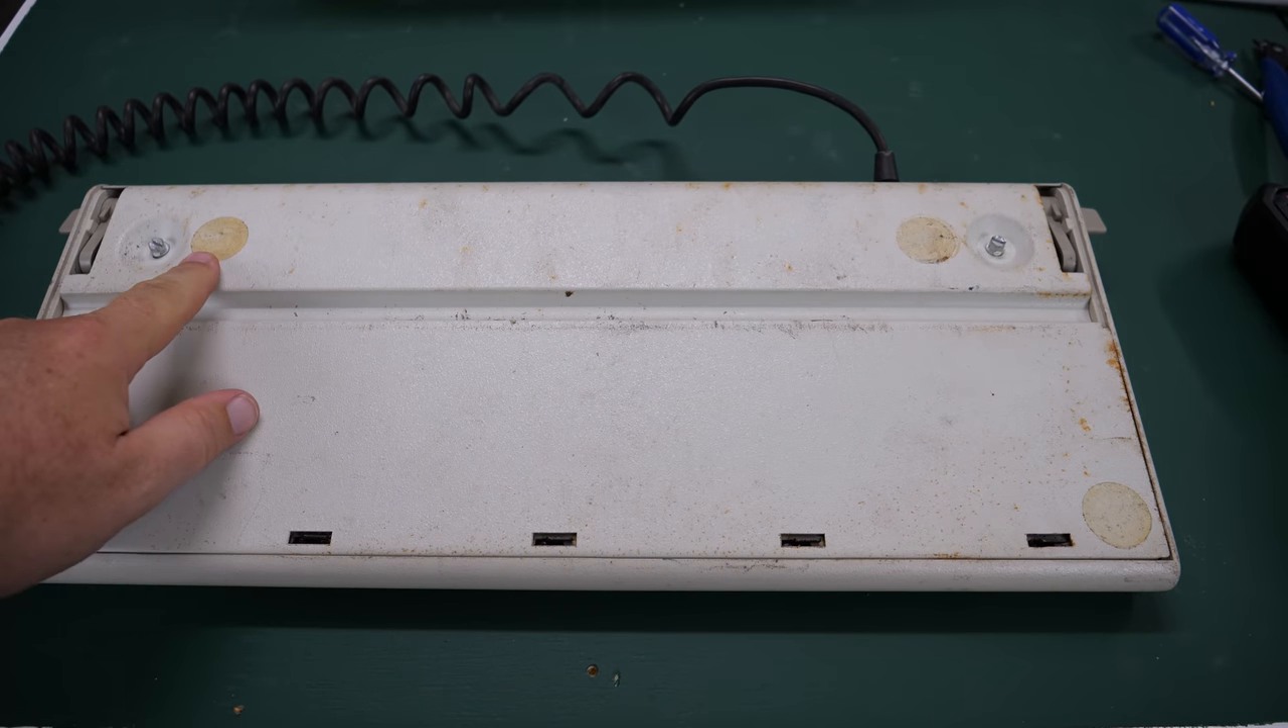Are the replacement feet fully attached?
No.